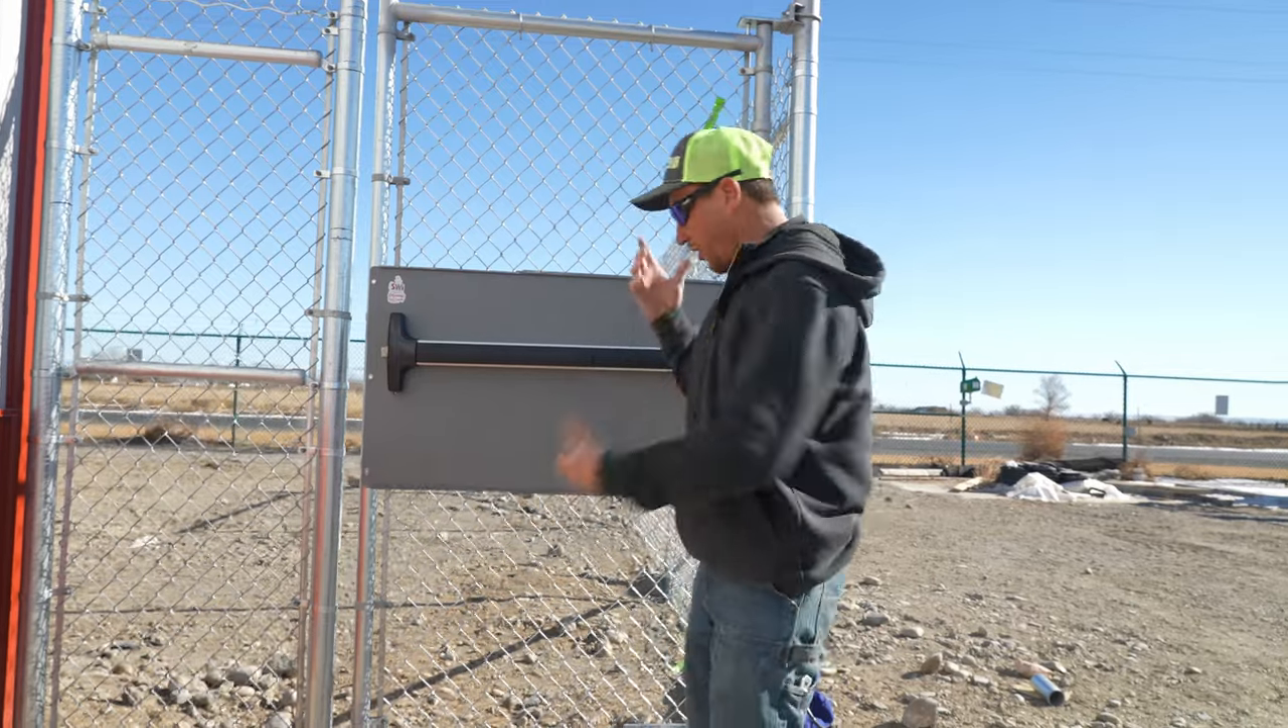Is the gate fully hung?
Yes.